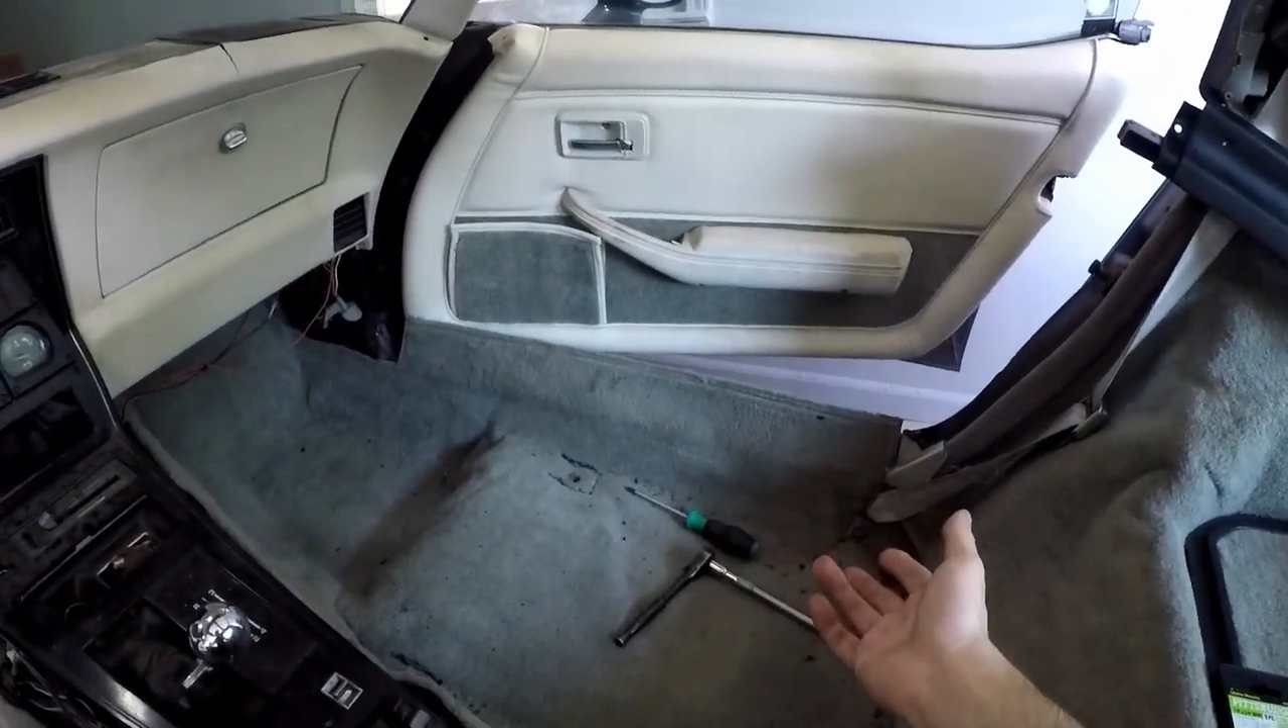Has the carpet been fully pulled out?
No.